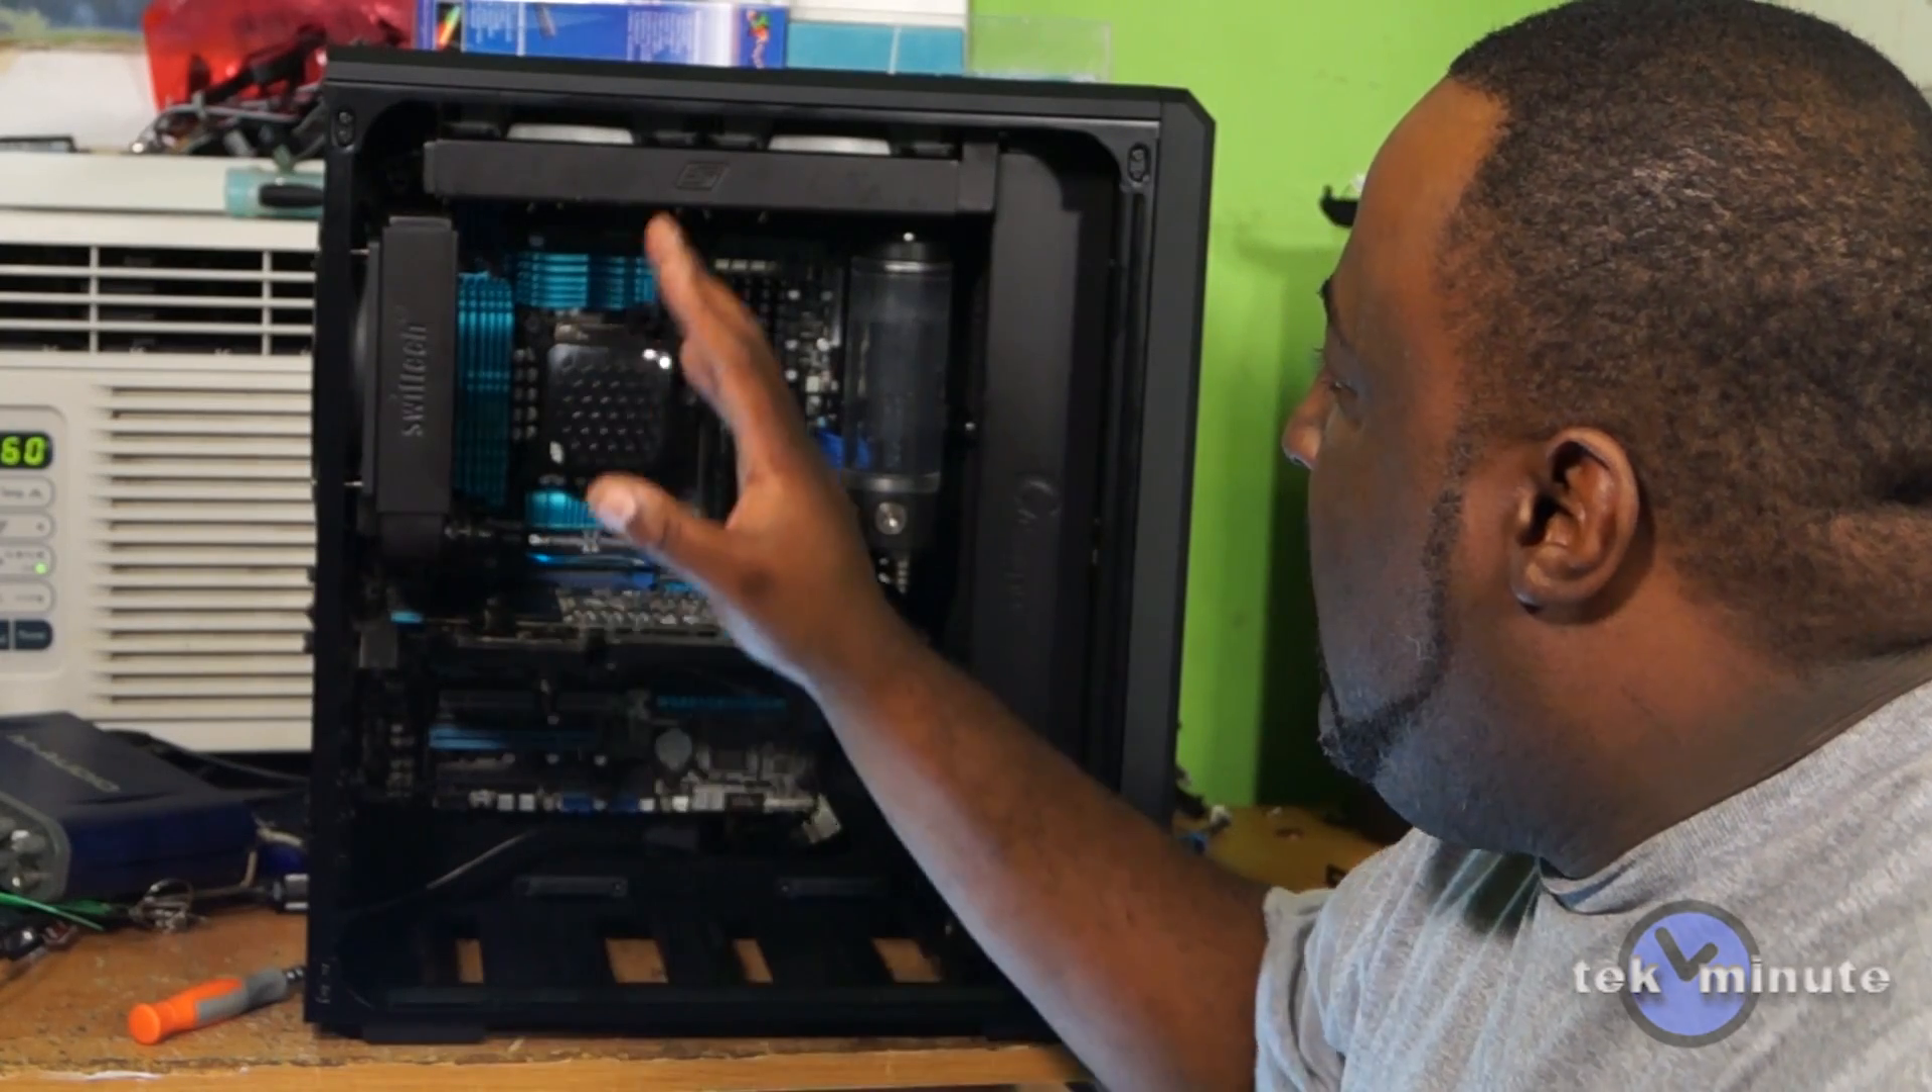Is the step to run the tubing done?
No.